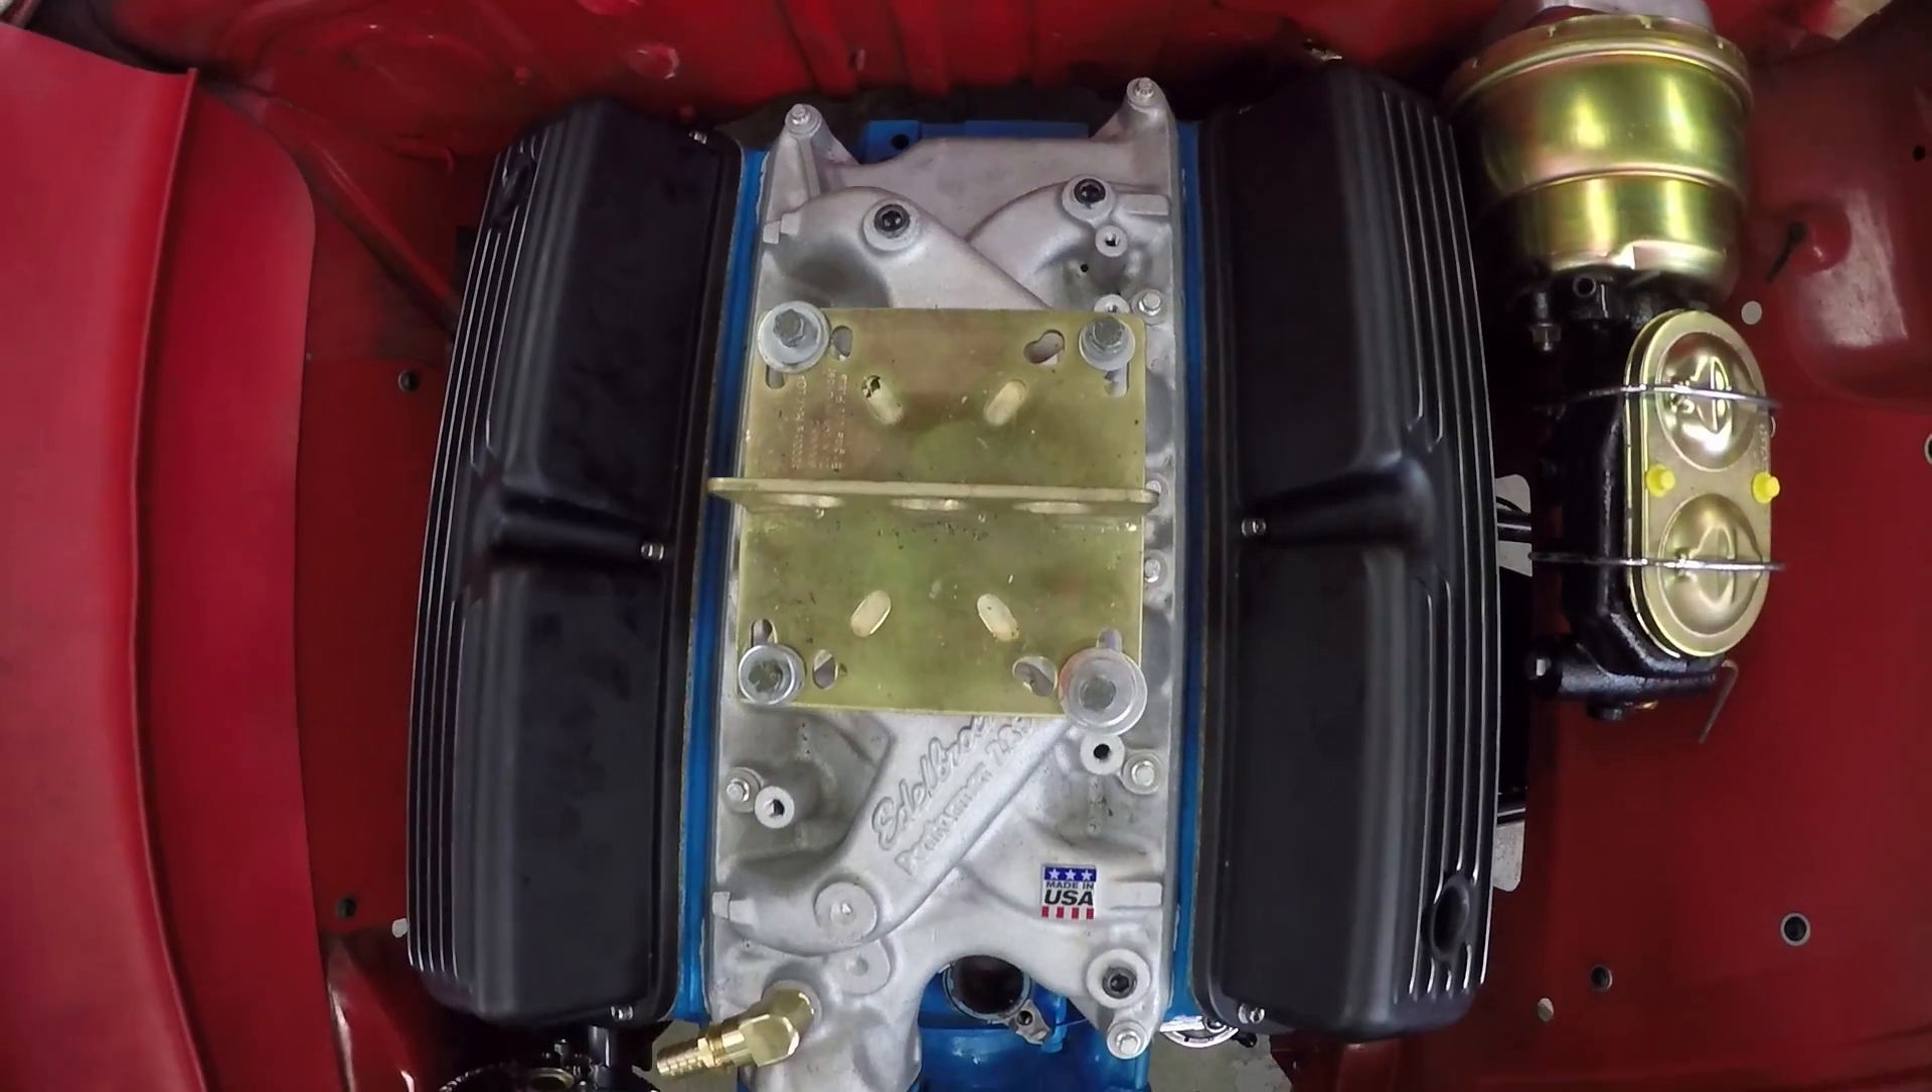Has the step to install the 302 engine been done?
Yes.